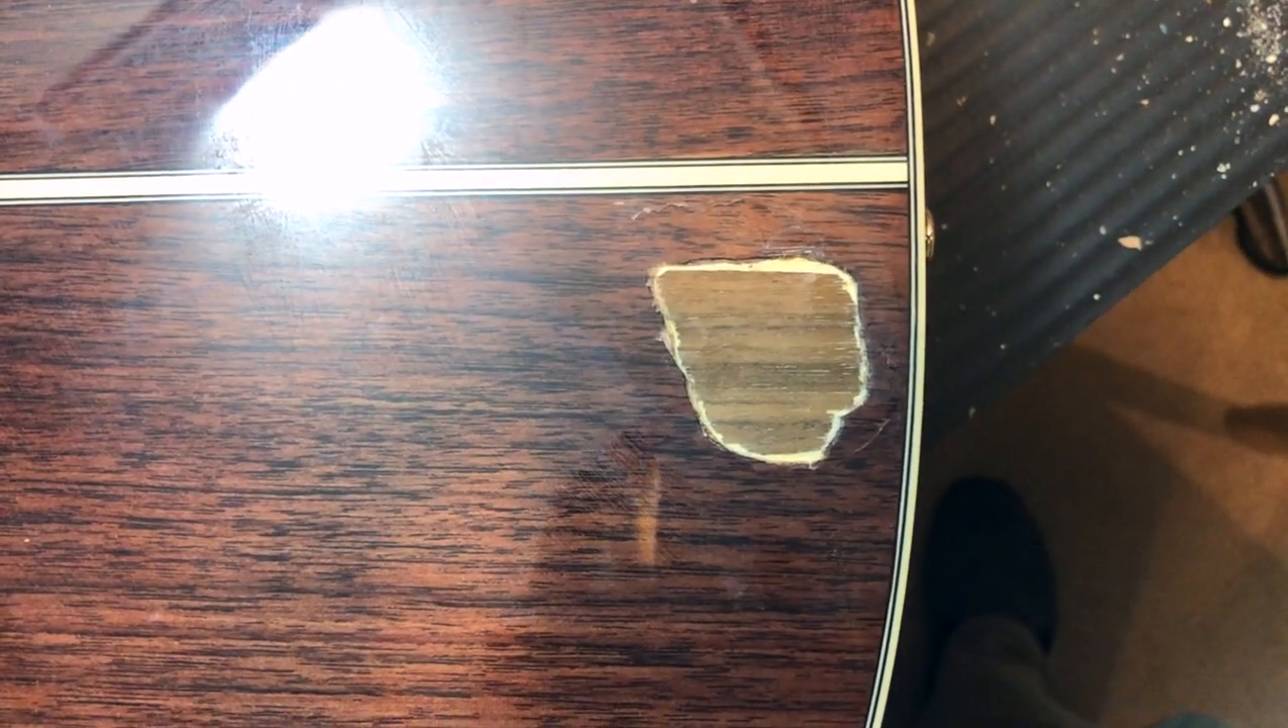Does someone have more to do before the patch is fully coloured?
Yes.